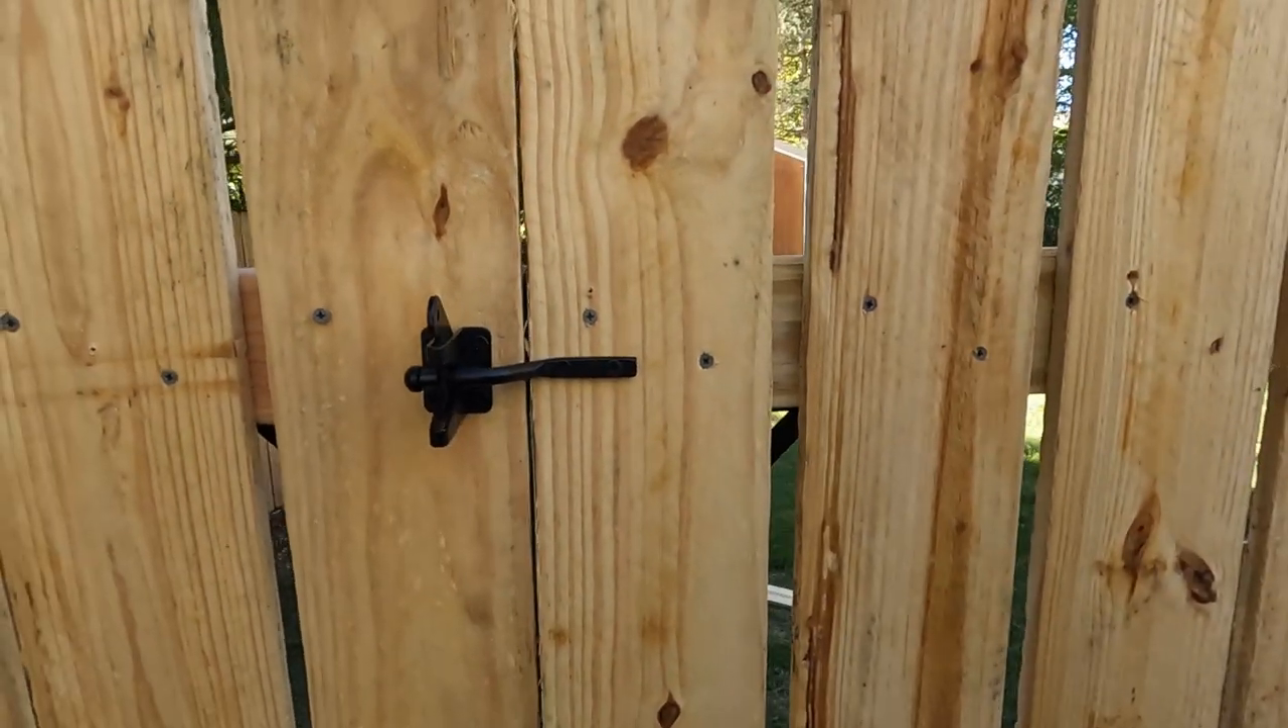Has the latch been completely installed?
Yes.